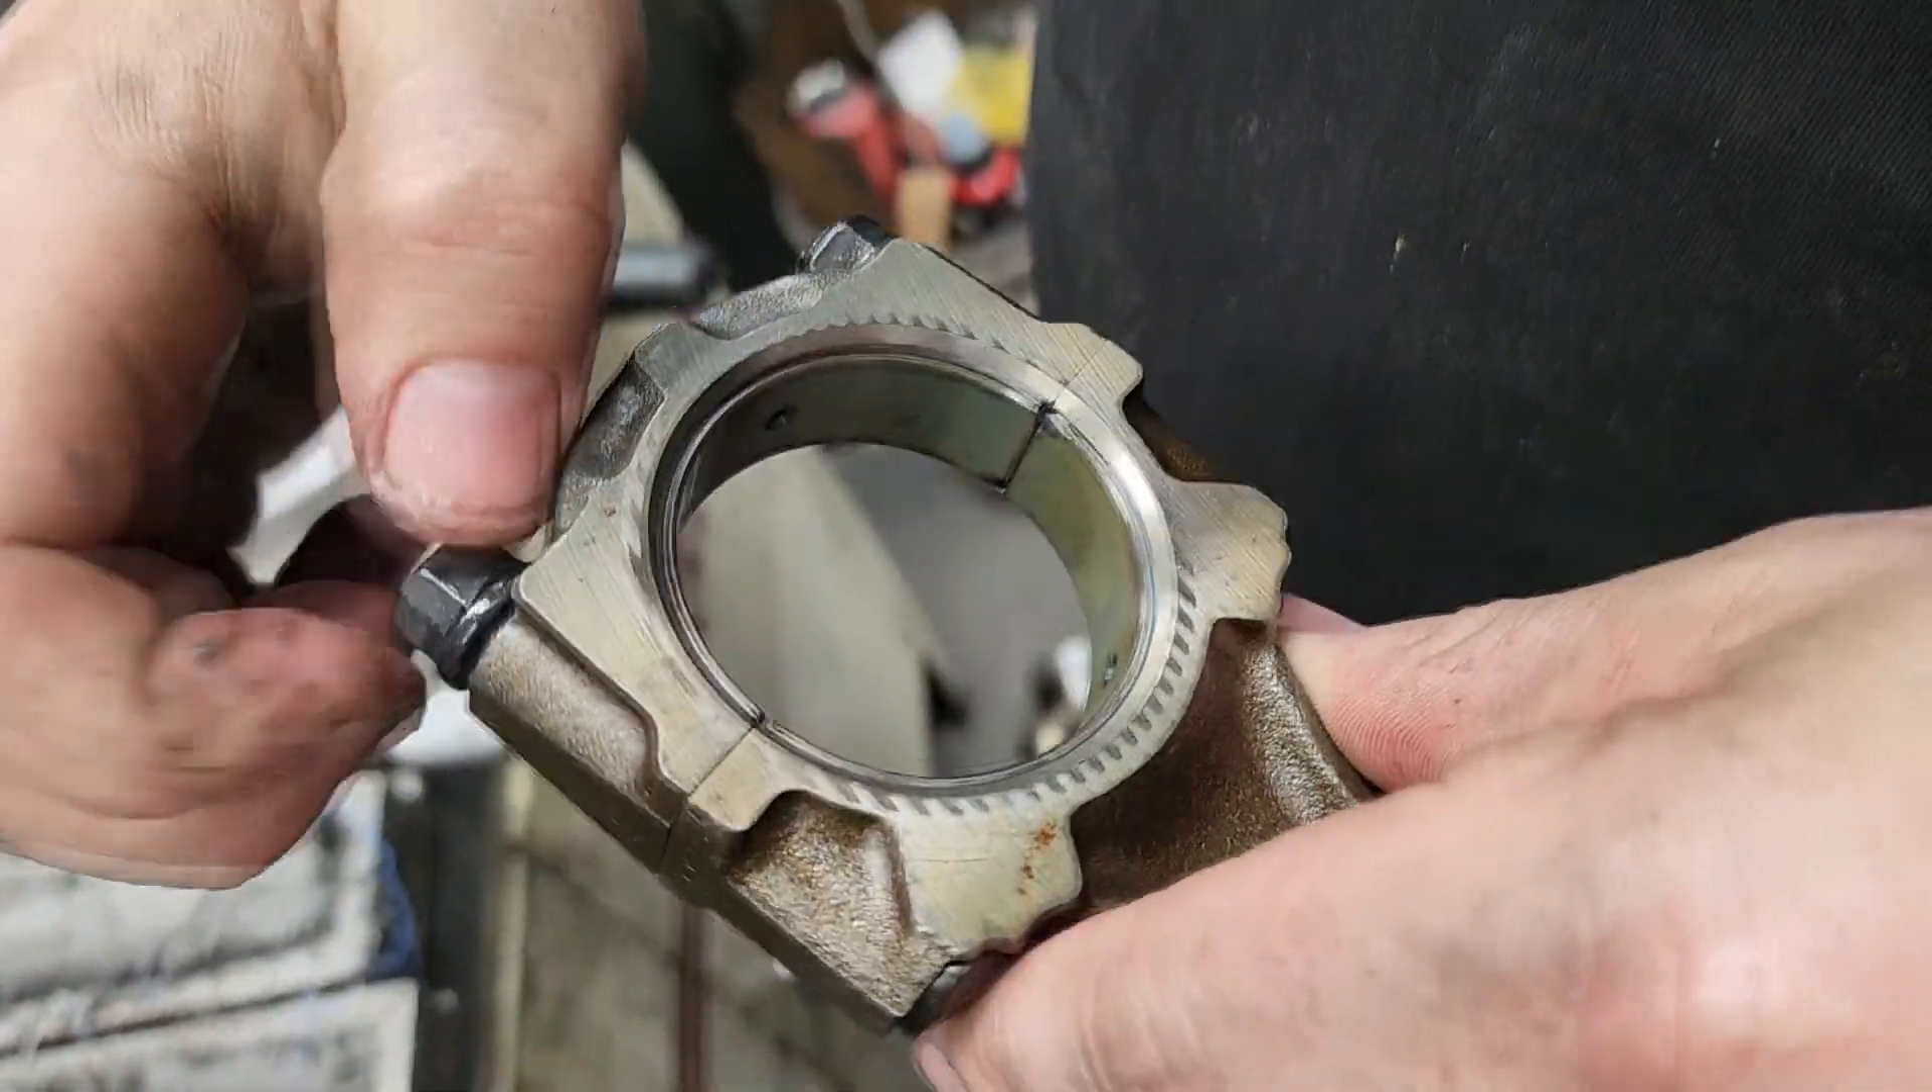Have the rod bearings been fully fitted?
Yes.